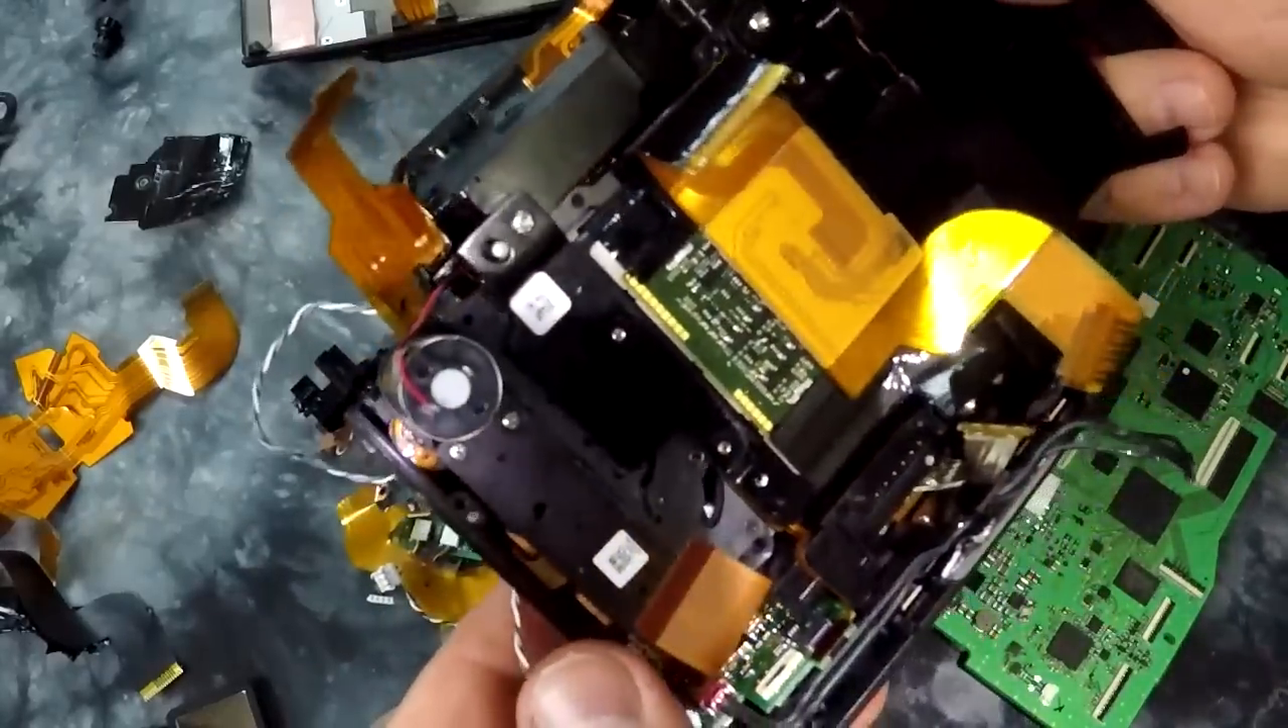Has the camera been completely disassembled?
No.